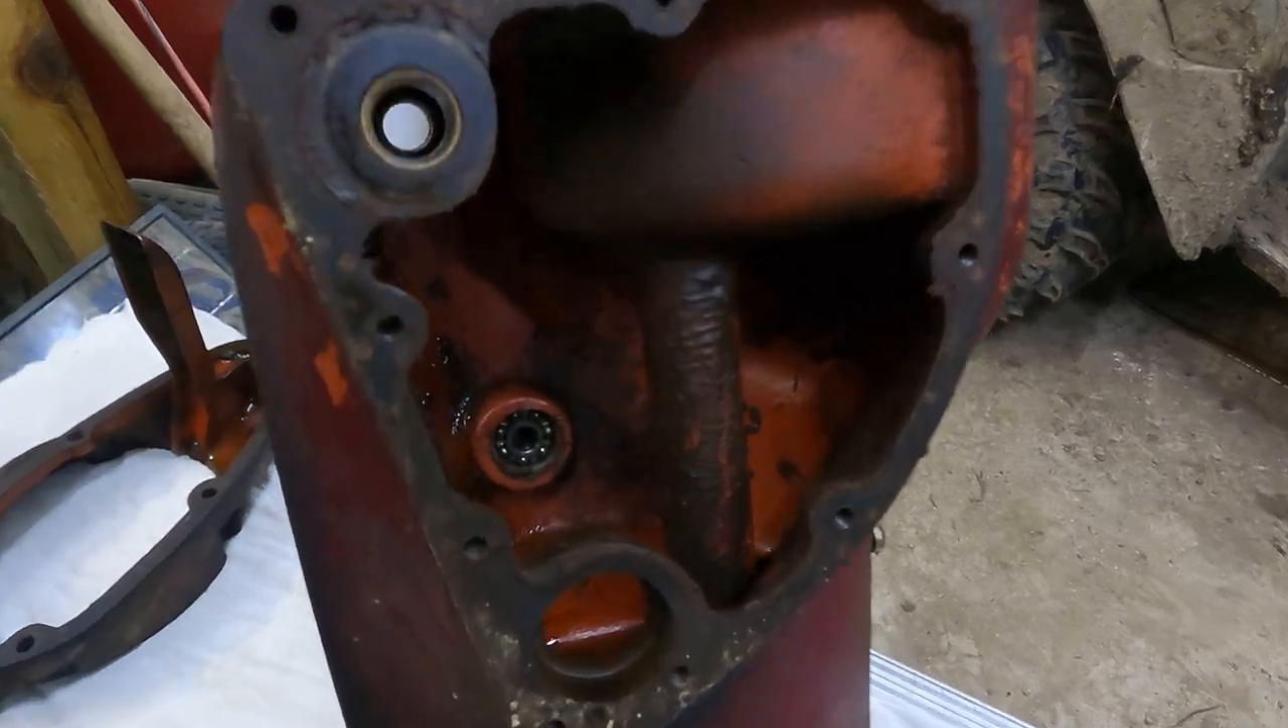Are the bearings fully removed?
No.